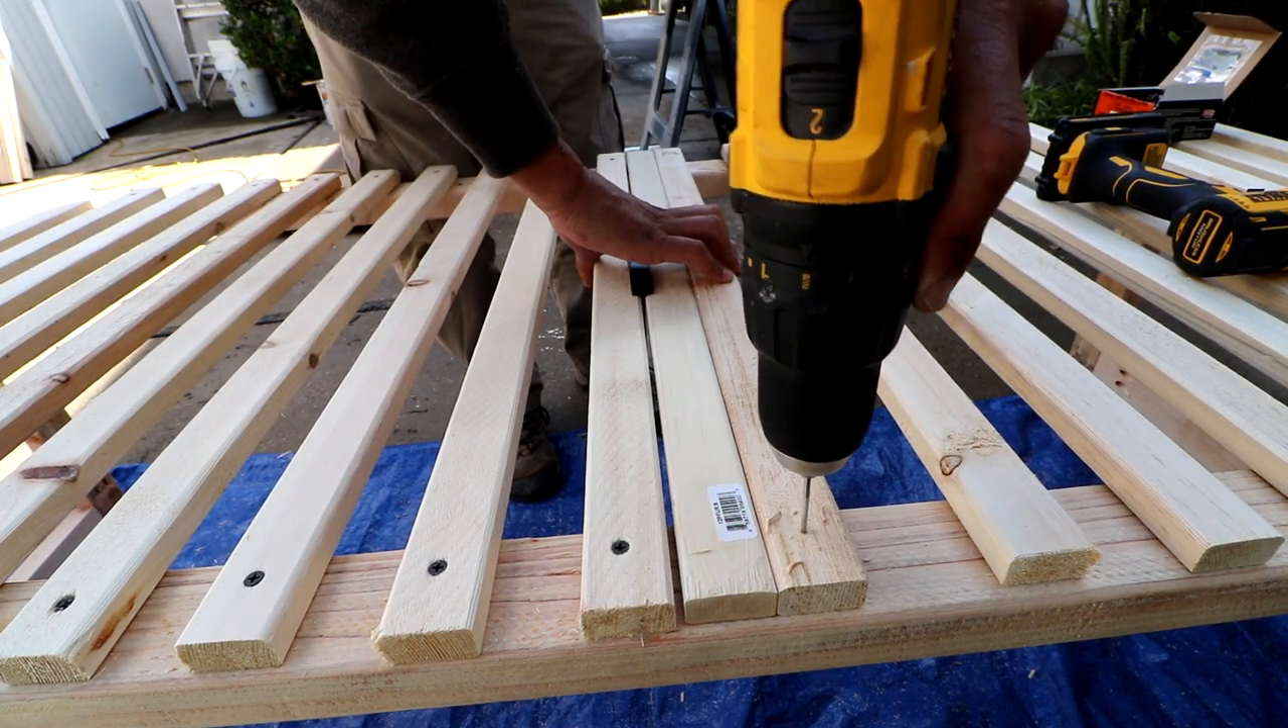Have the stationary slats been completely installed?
No.